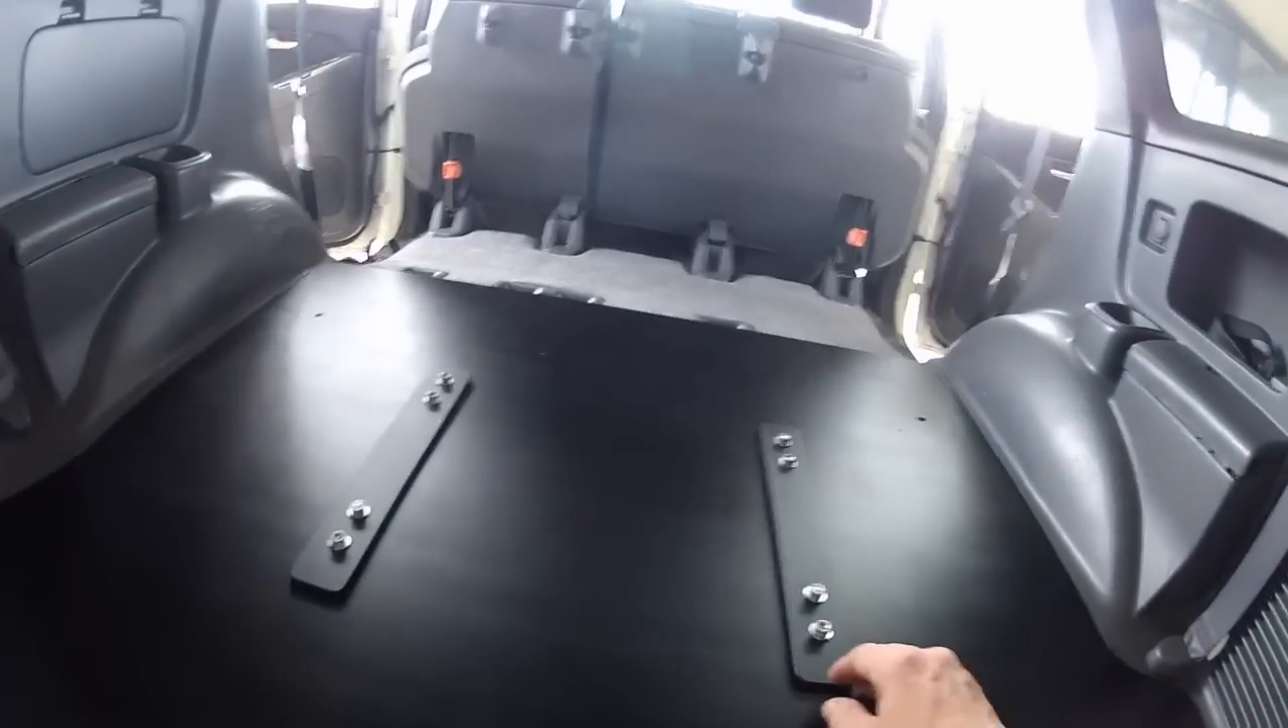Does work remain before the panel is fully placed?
No.